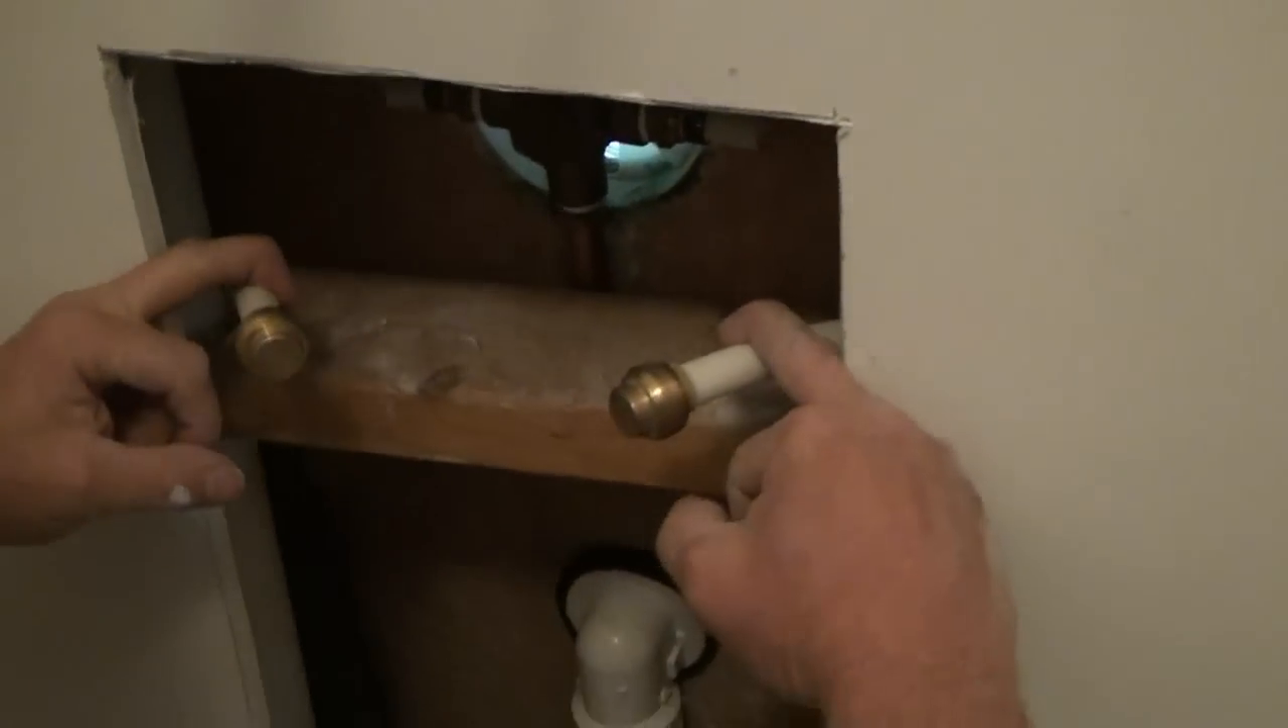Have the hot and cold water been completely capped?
Yes.